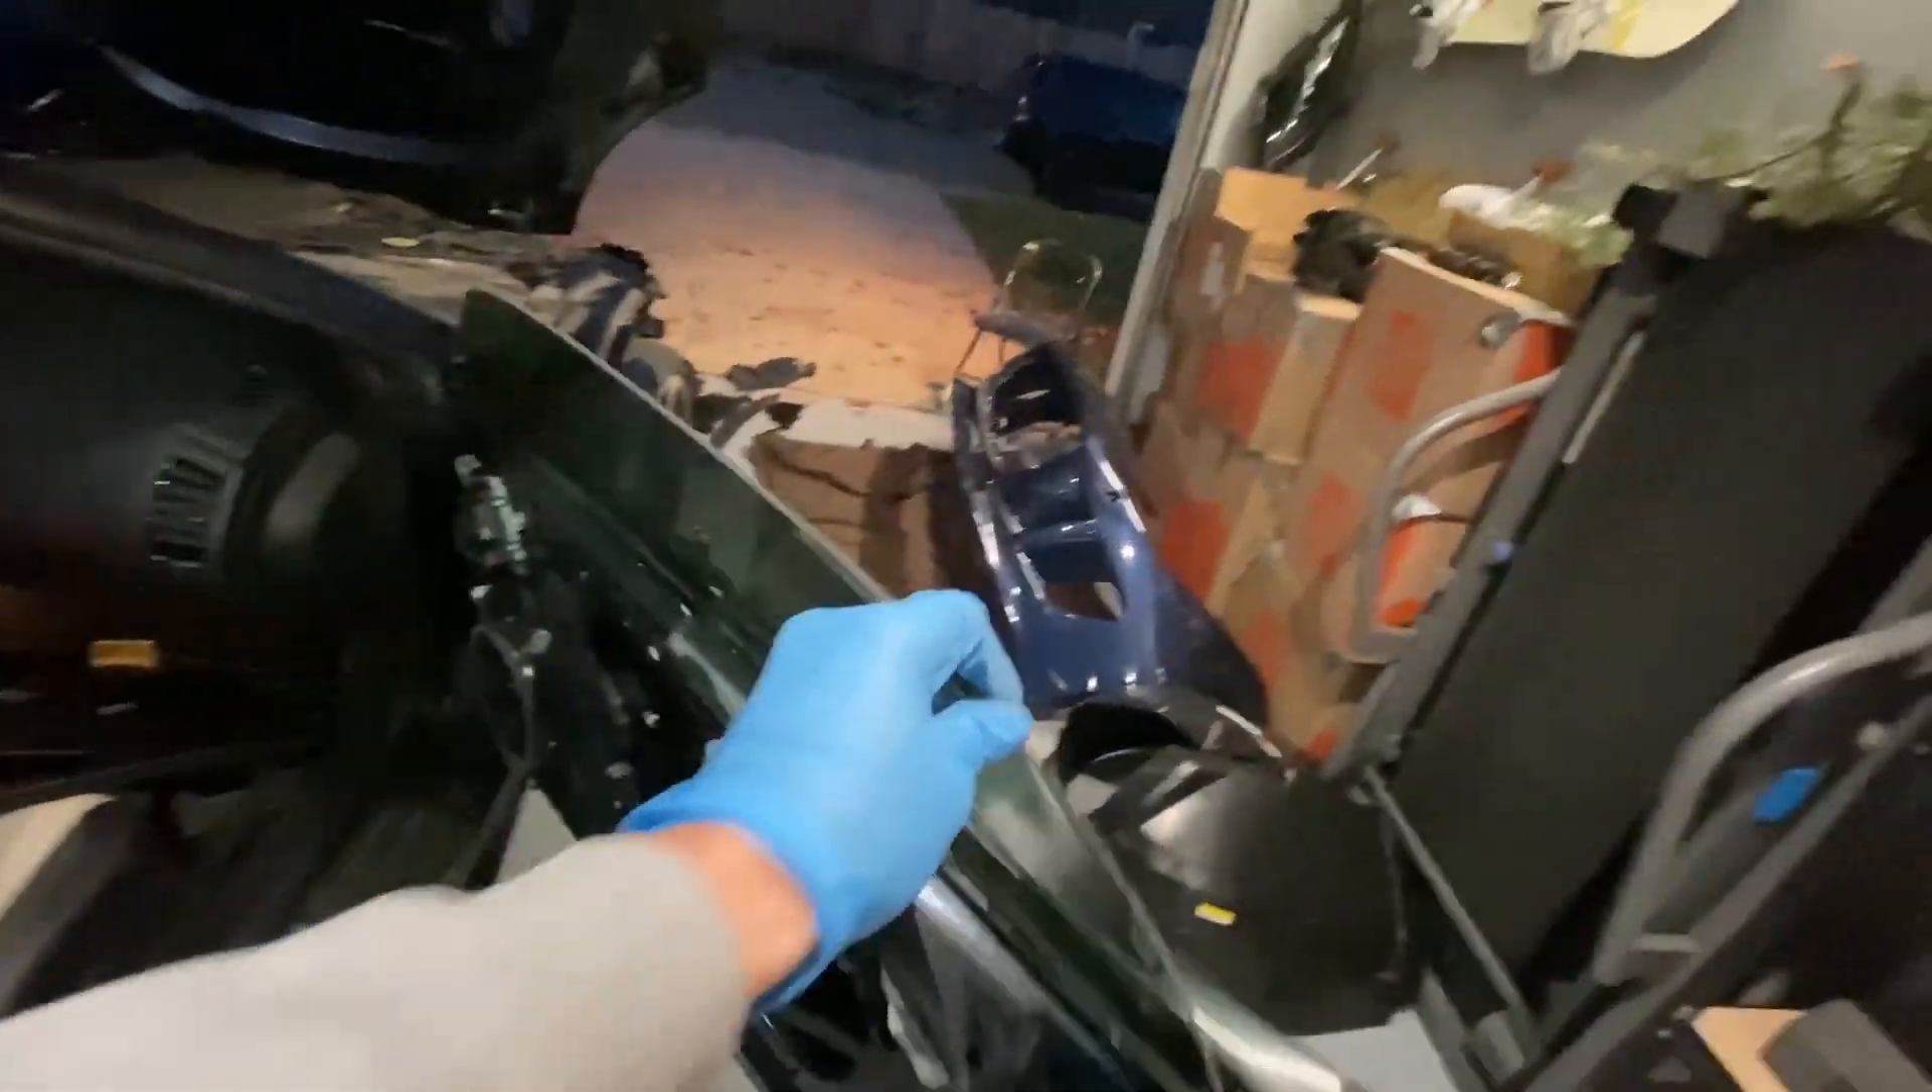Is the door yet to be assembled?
Yes.